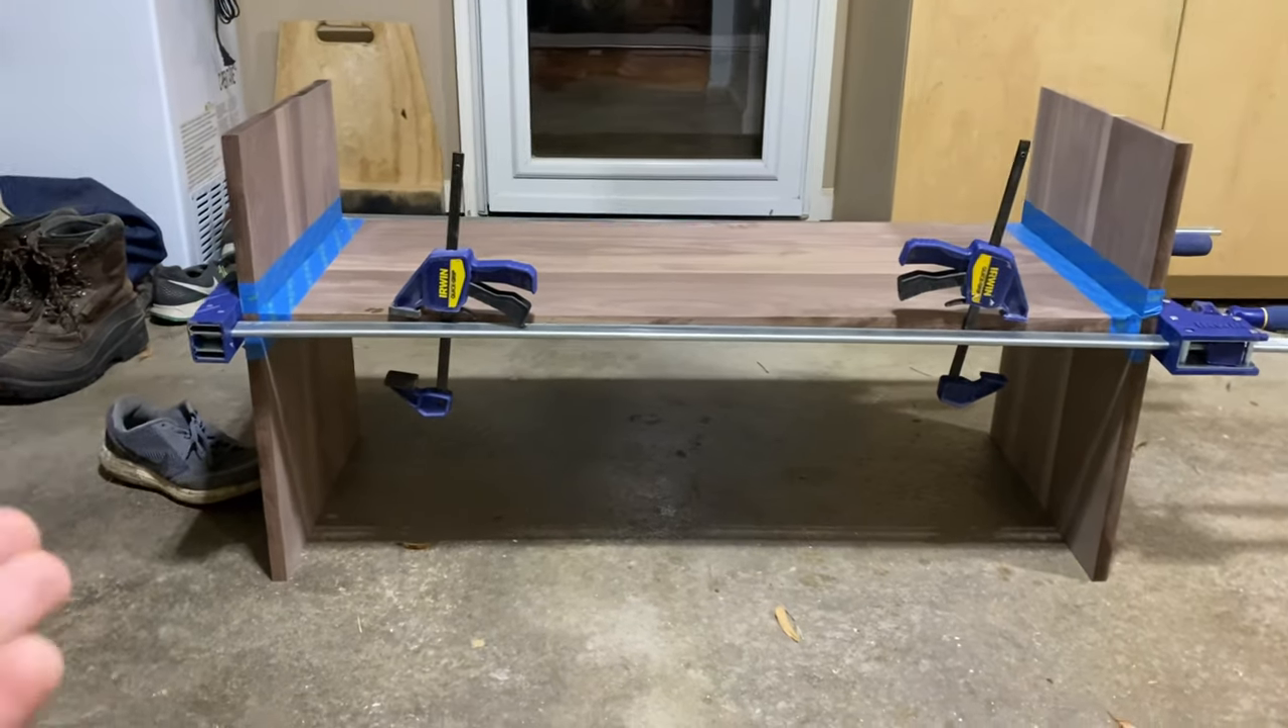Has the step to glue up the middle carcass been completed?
Yes.